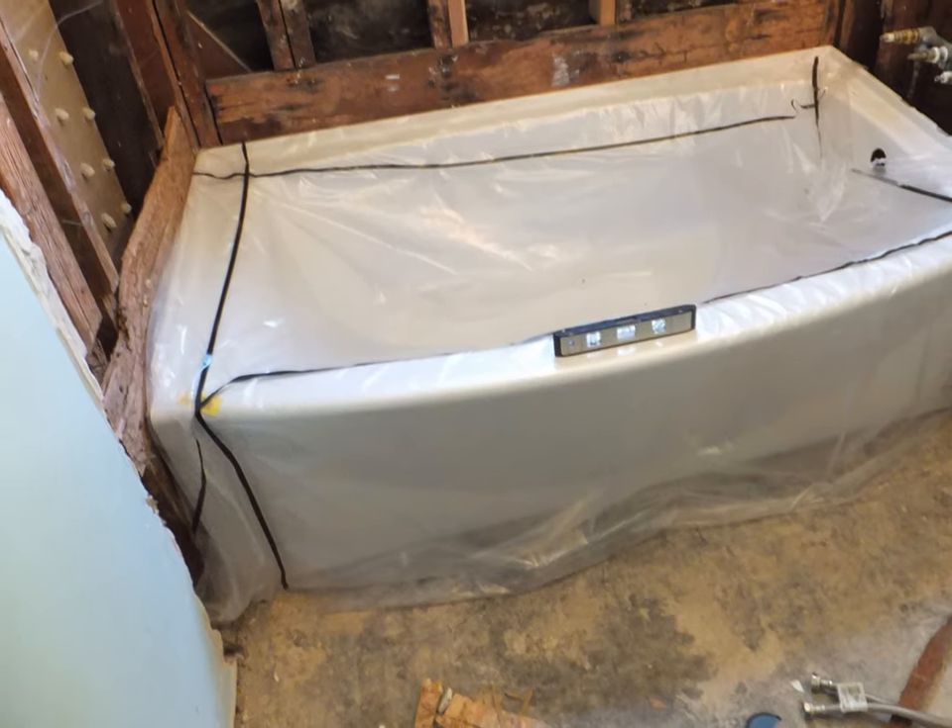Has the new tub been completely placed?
Yes.